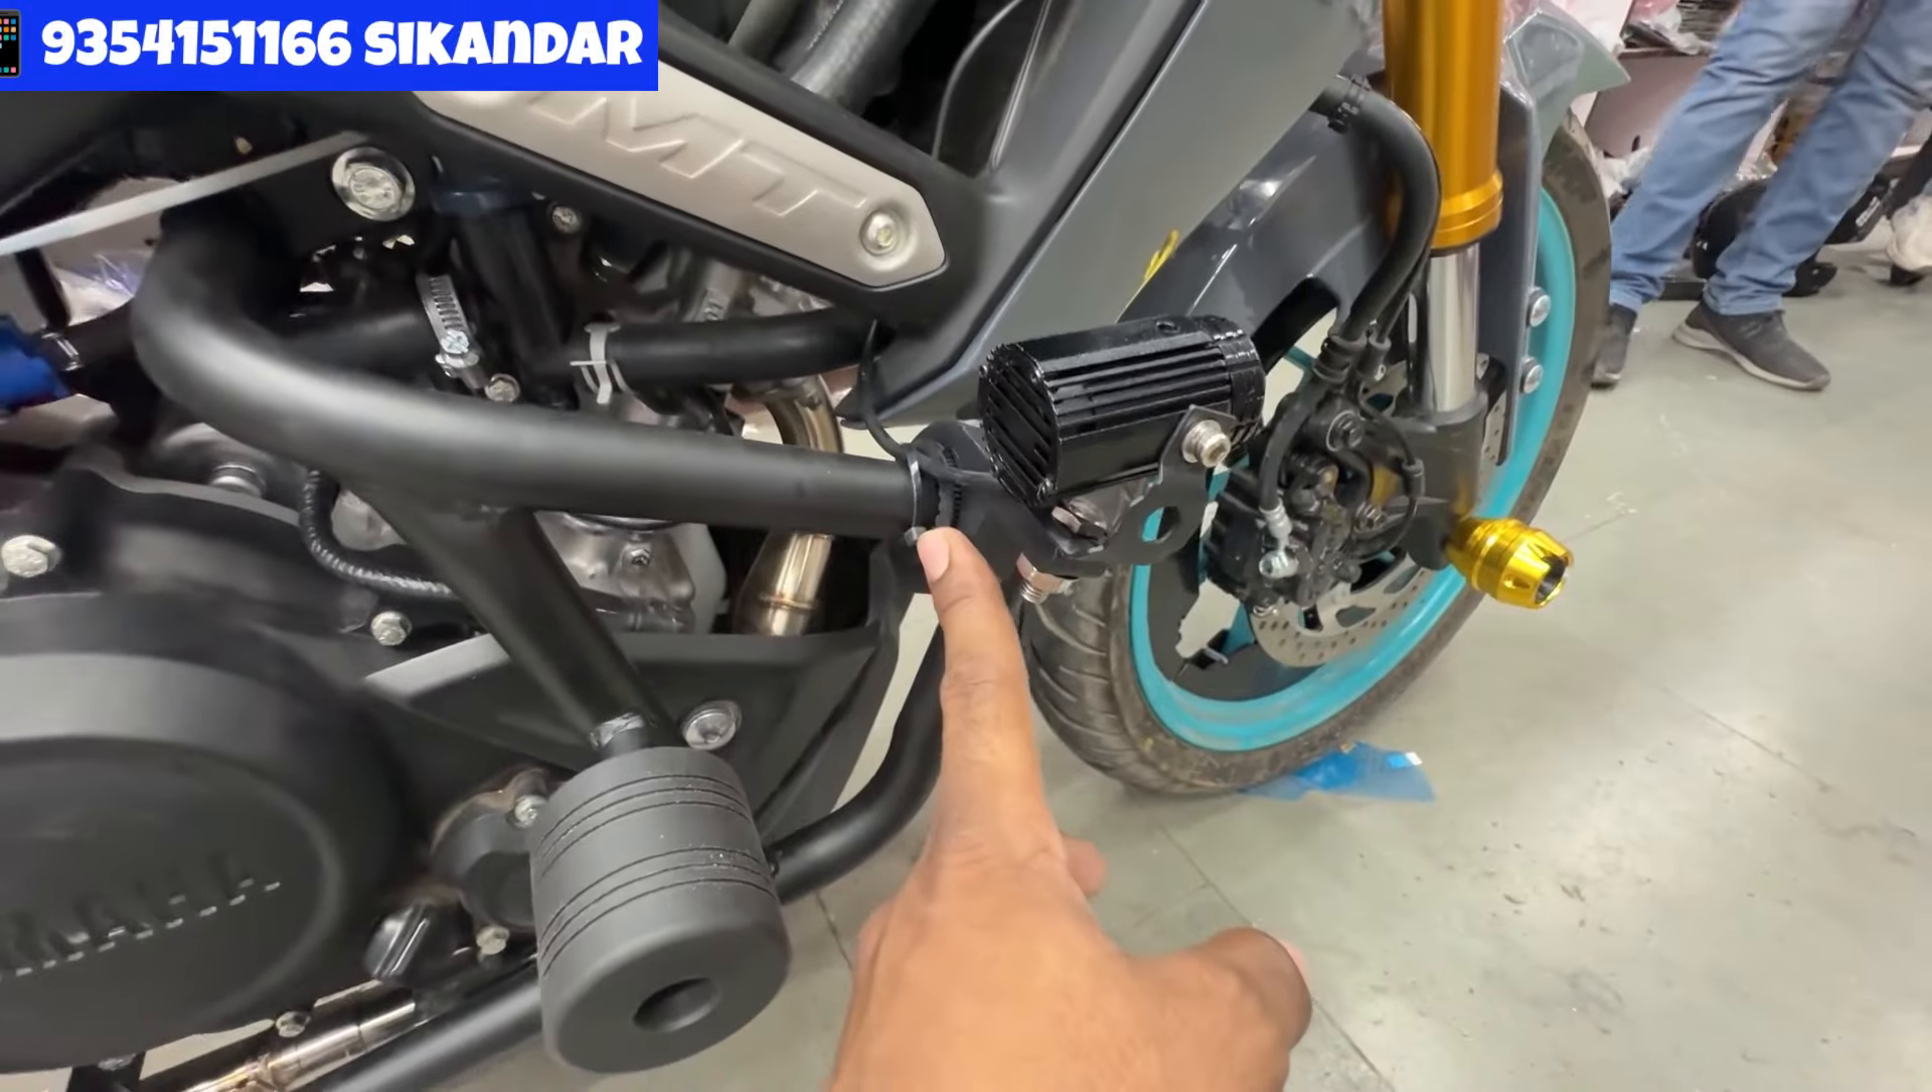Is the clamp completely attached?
Yes.